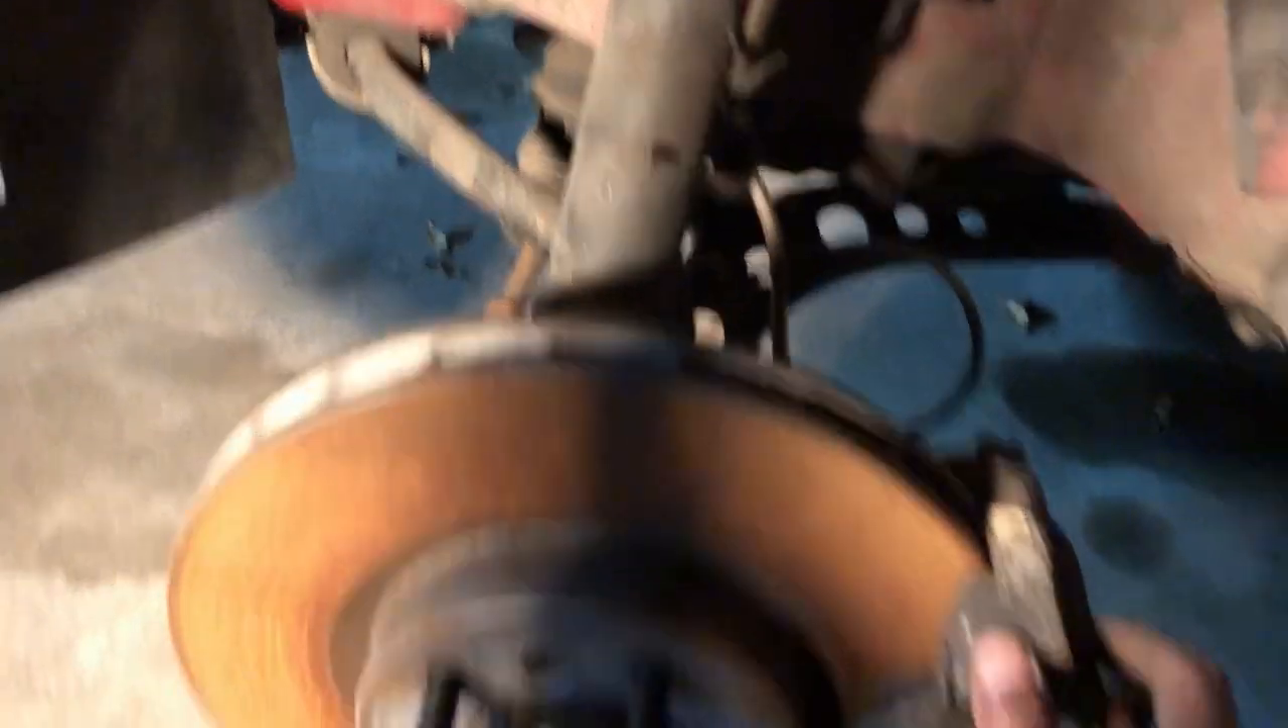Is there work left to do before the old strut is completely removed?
Yes.